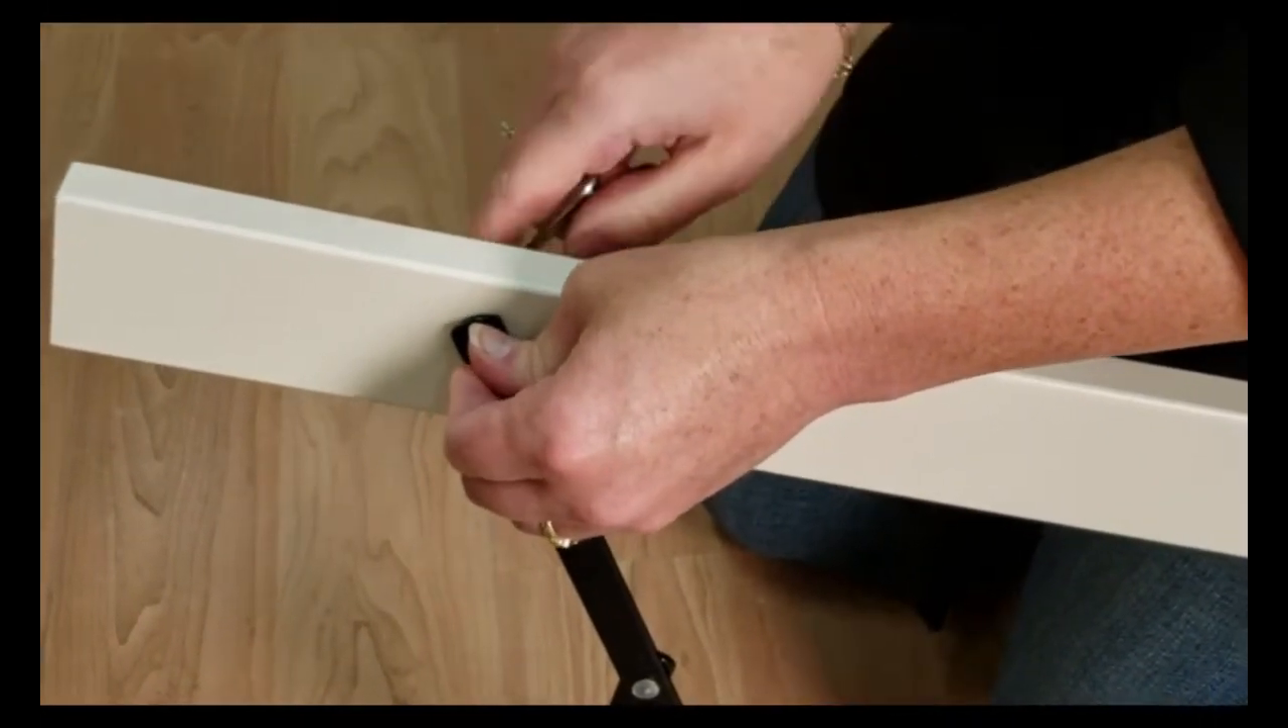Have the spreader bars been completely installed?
No.